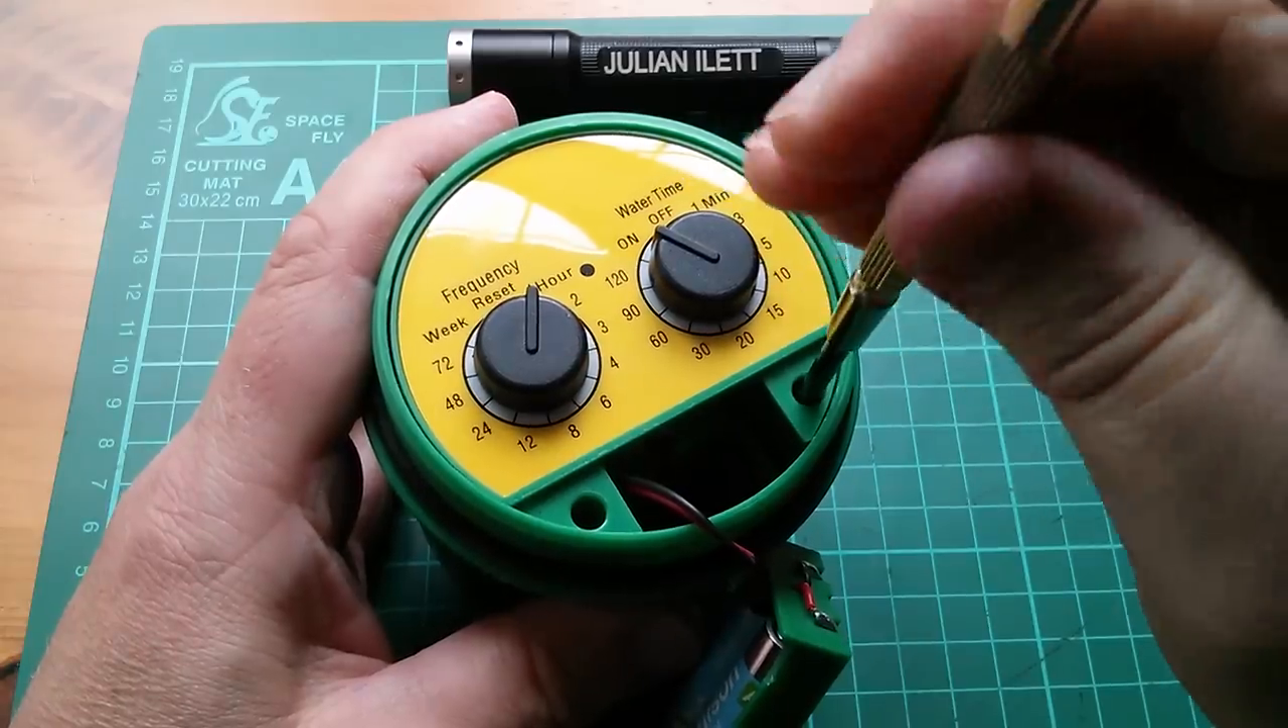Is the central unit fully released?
No.